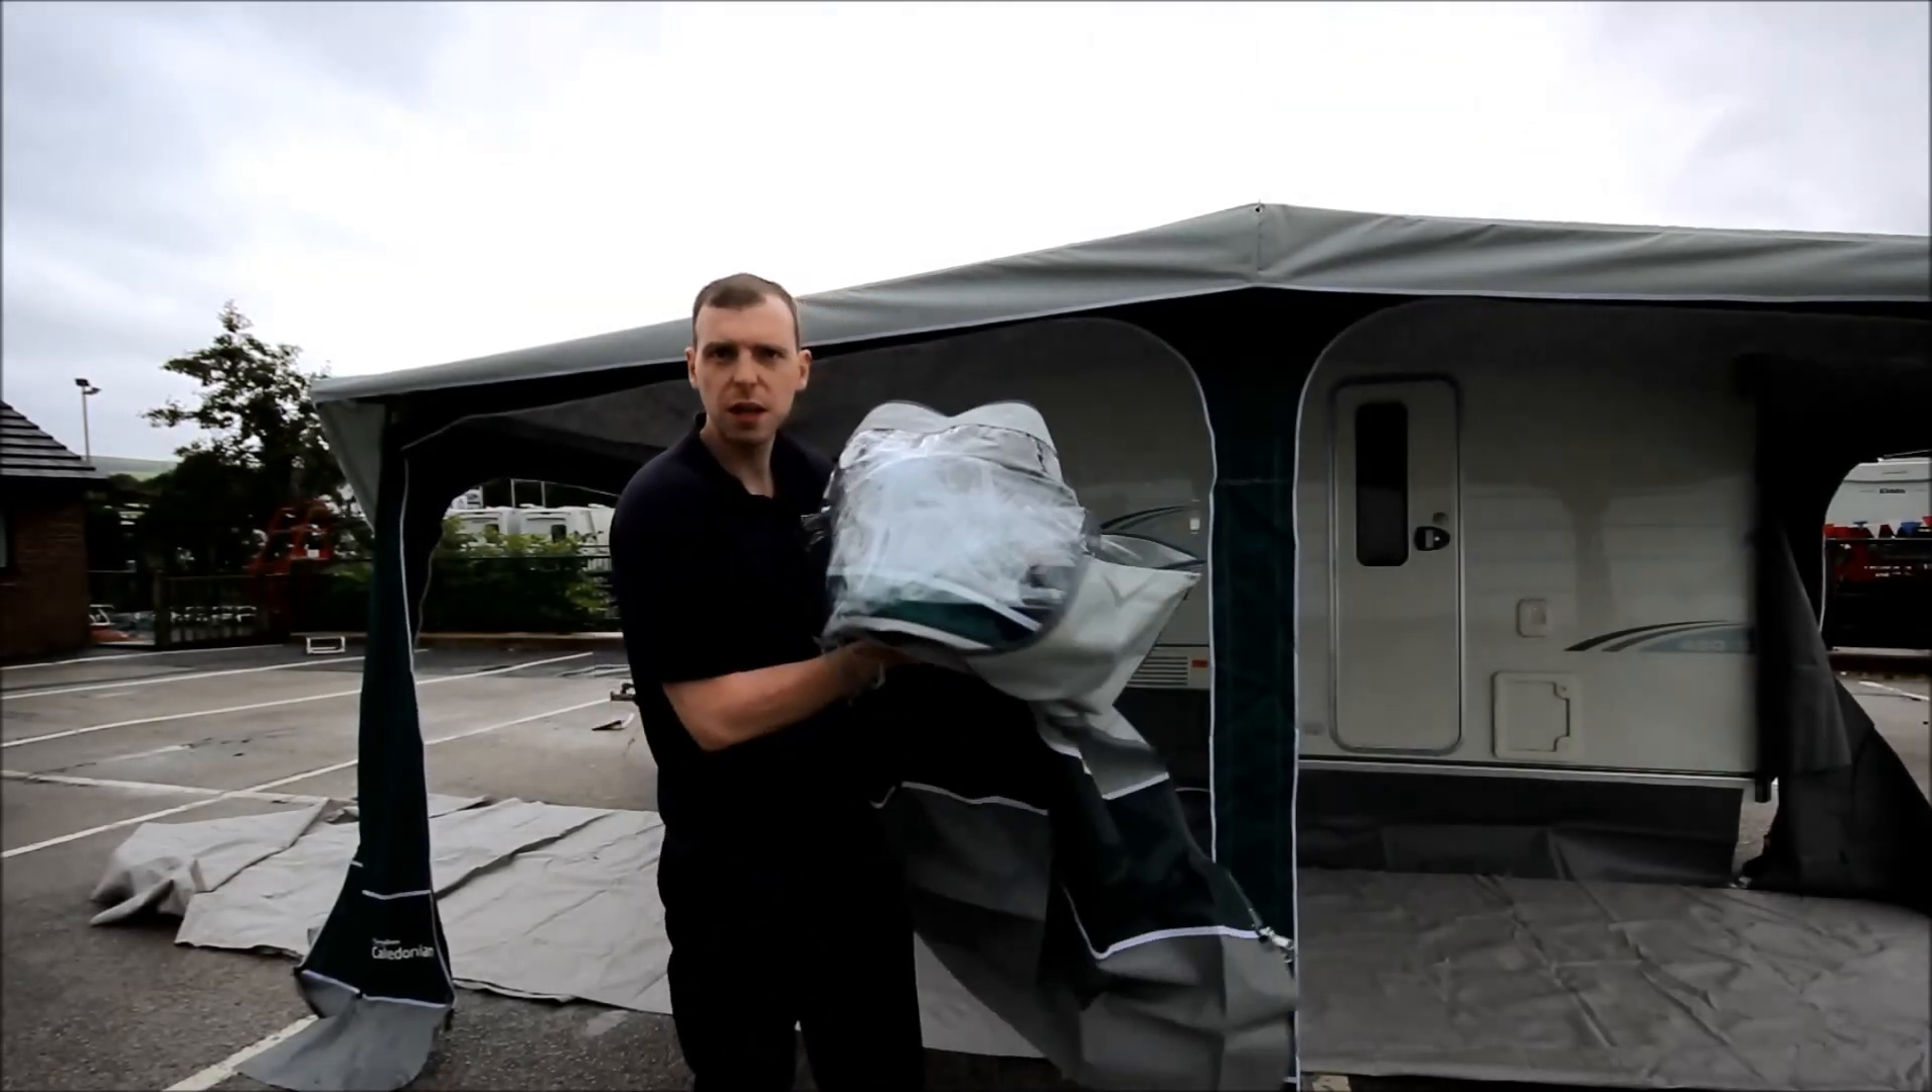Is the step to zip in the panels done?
No.